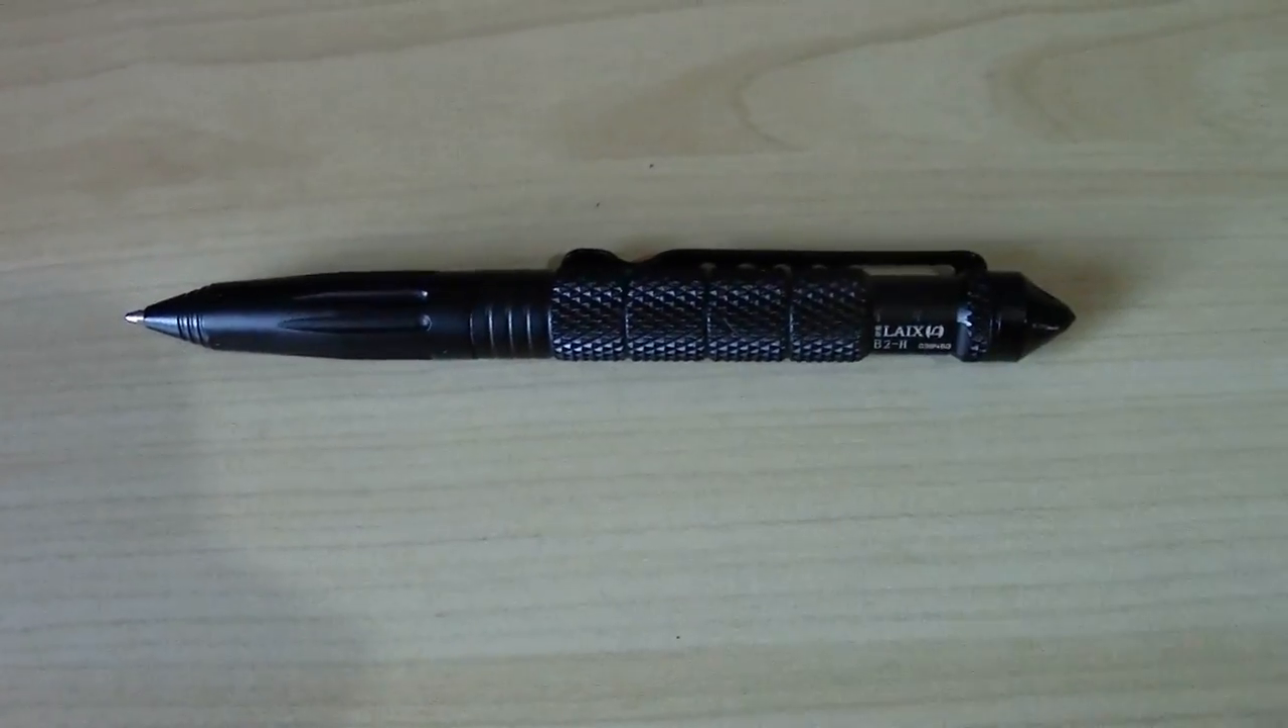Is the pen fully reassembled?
Yes.